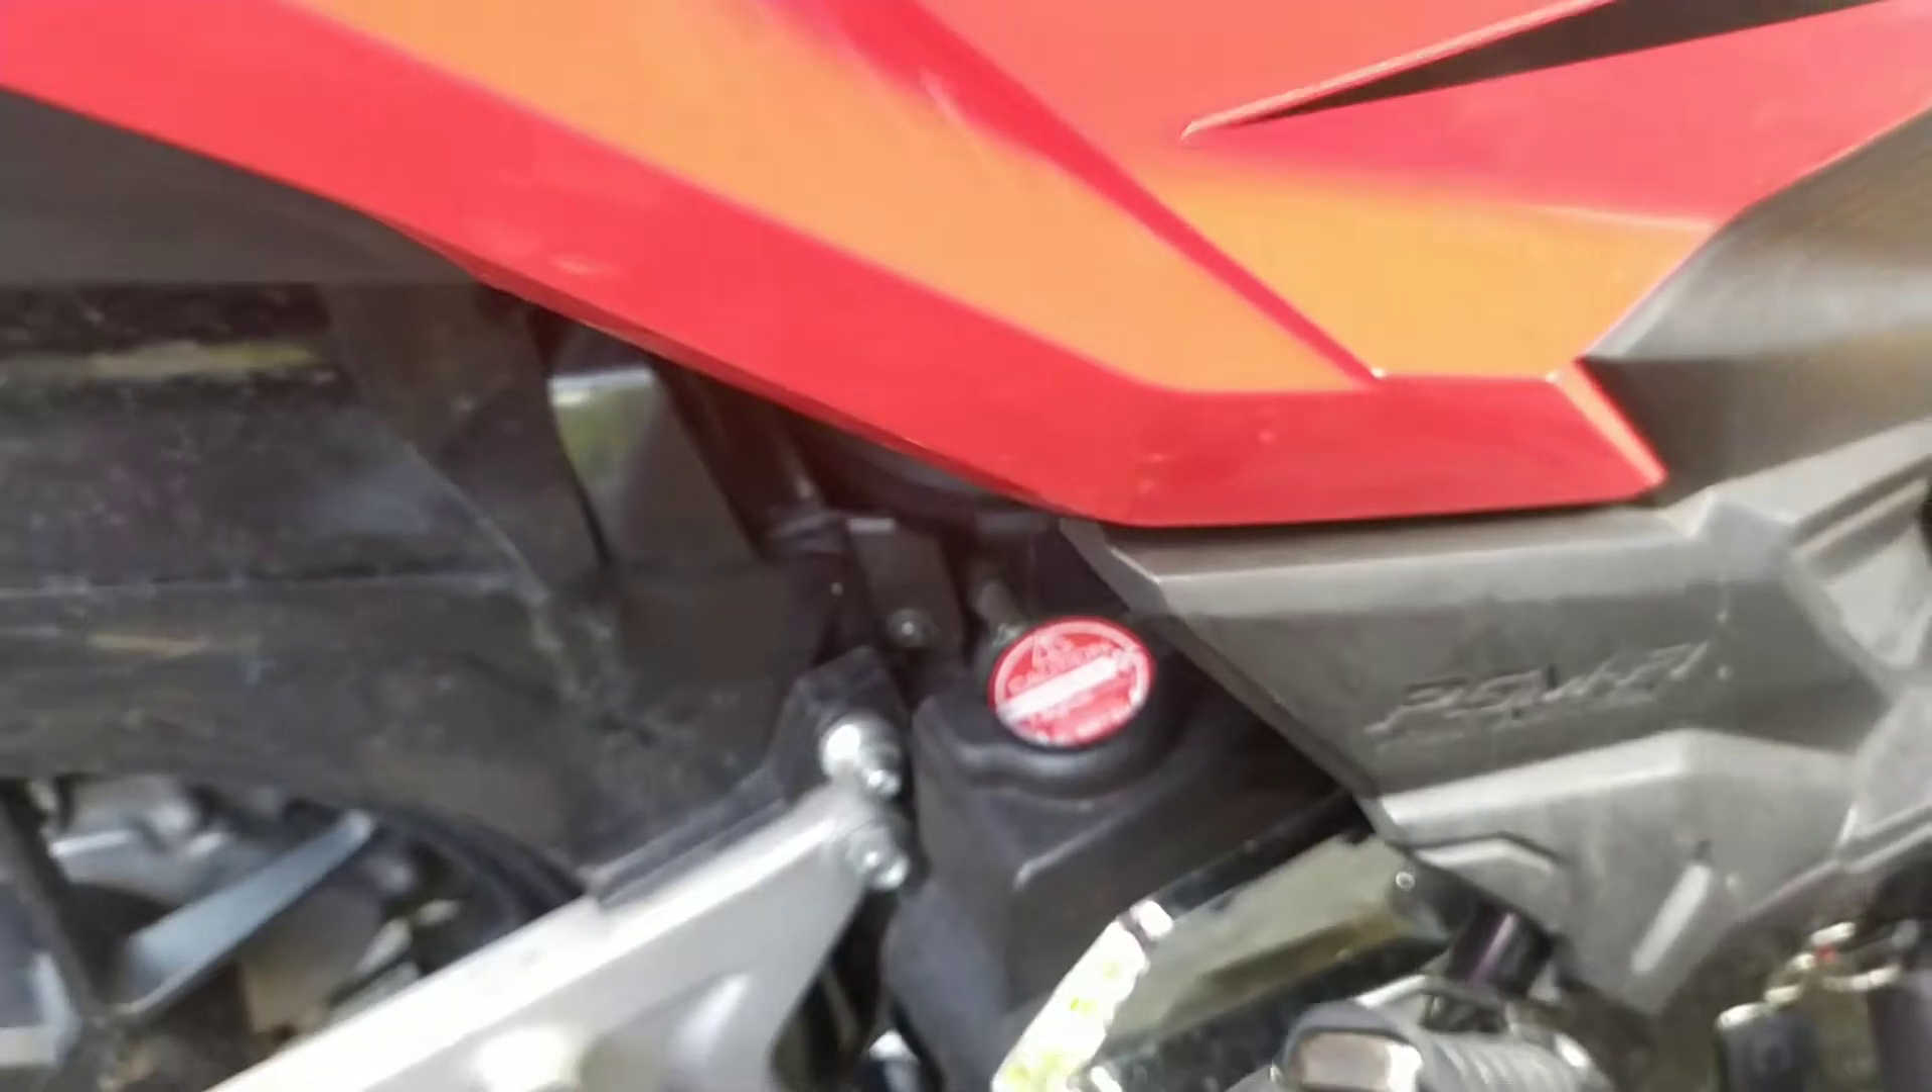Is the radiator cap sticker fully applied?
Yes.